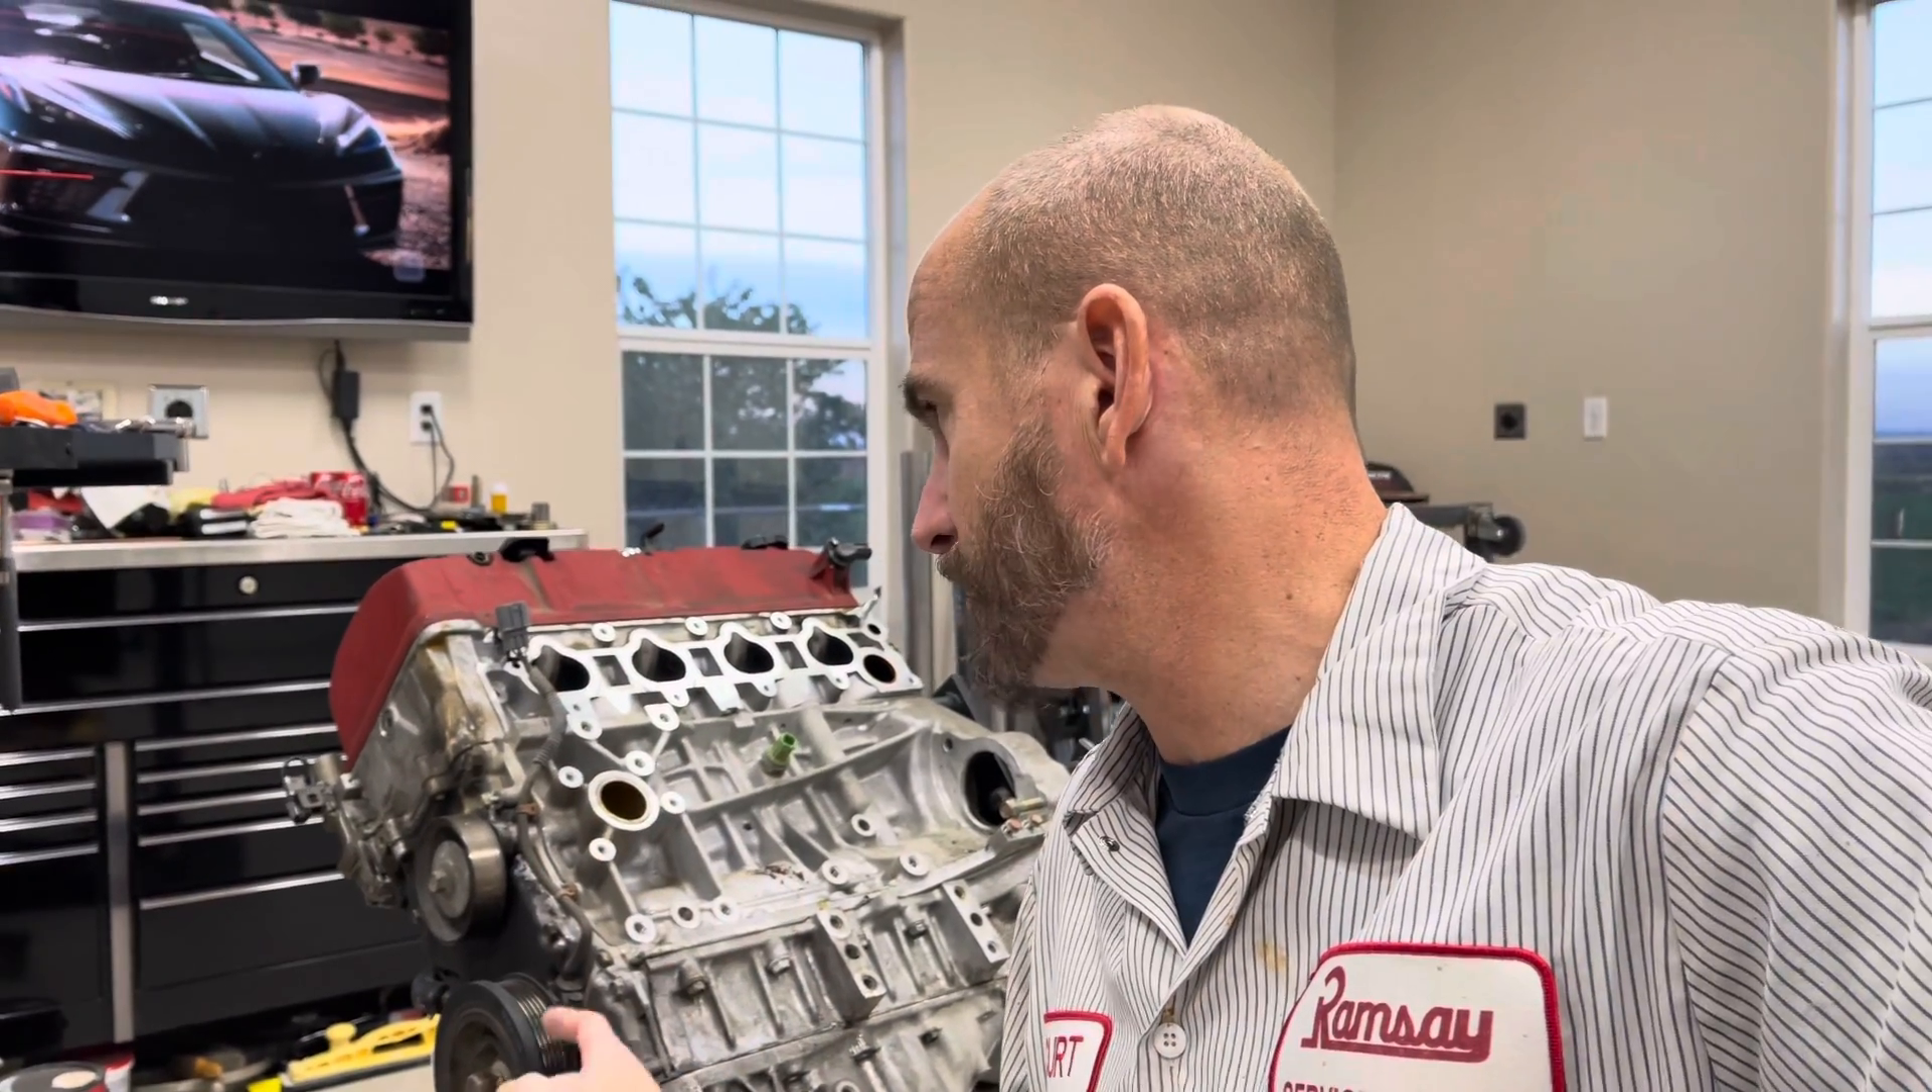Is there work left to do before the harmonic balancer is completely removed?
Yes.